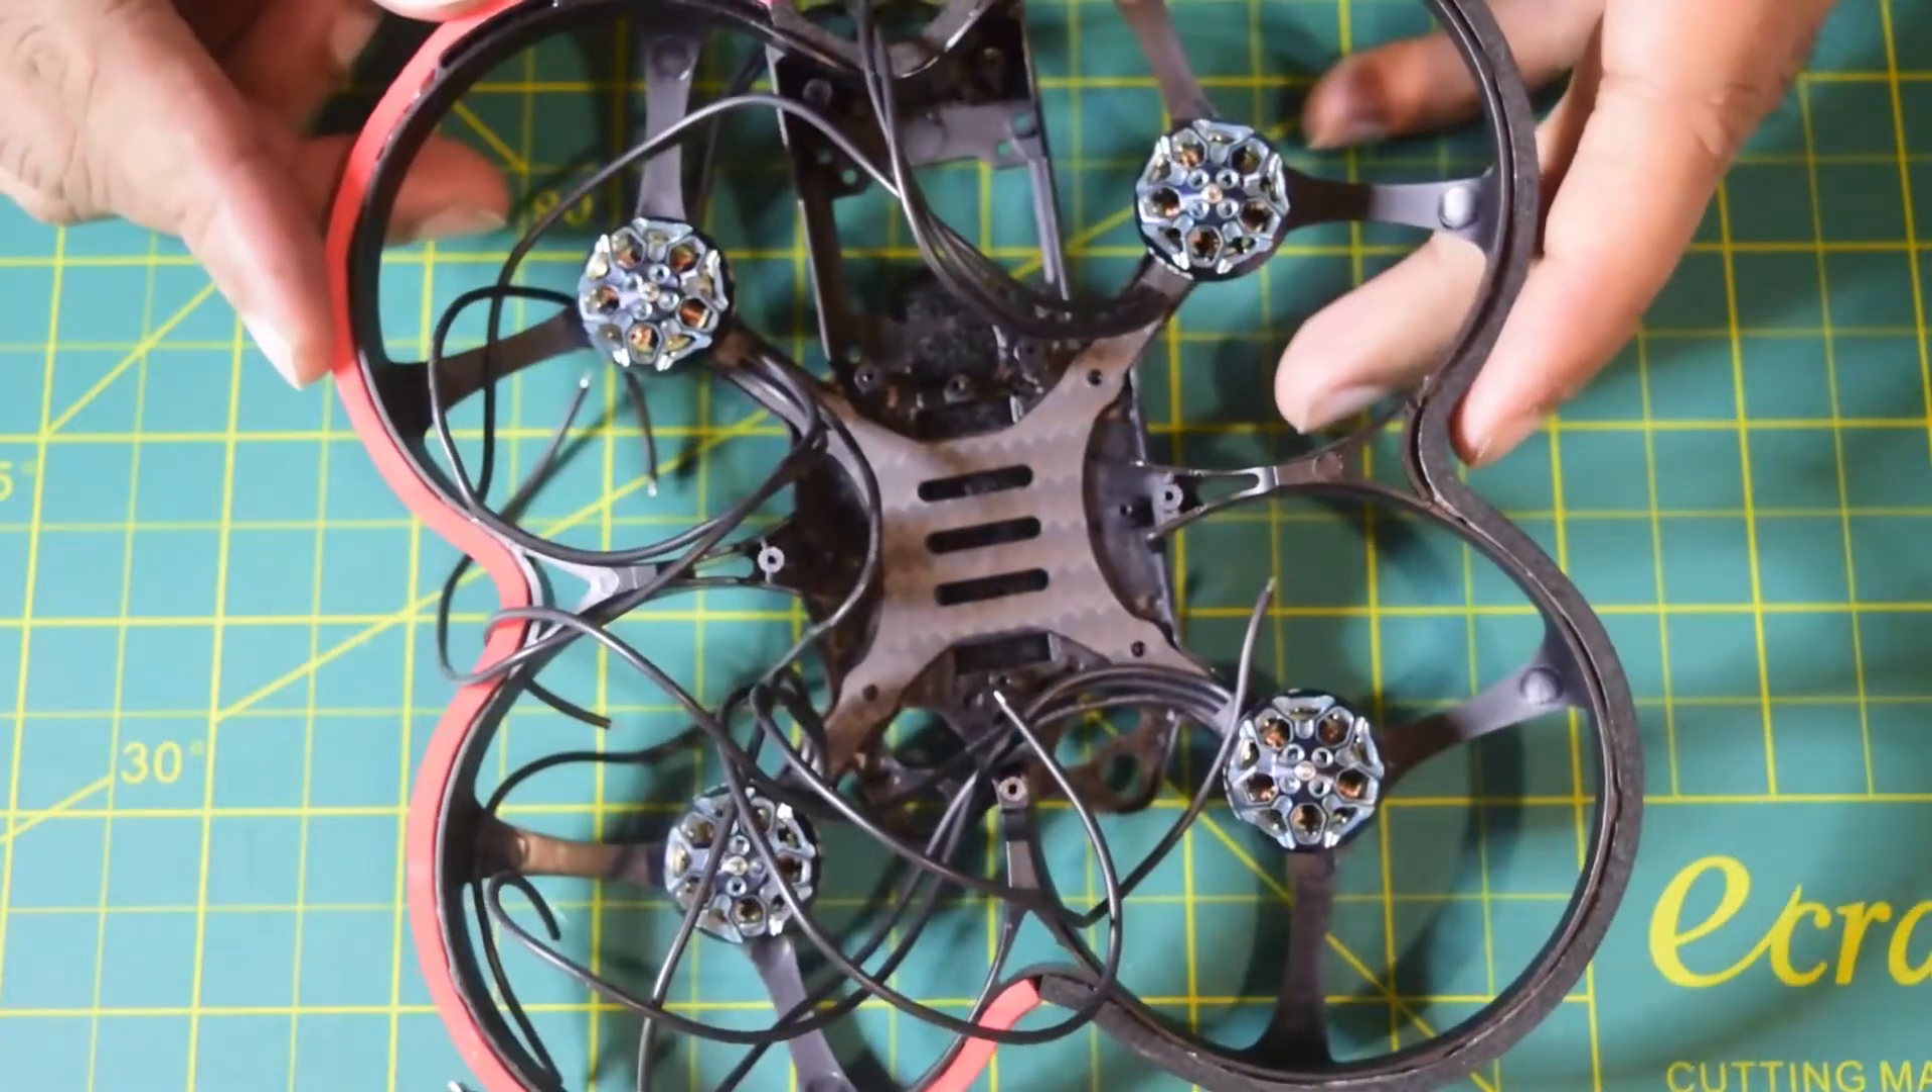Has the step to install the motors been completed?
Yes.